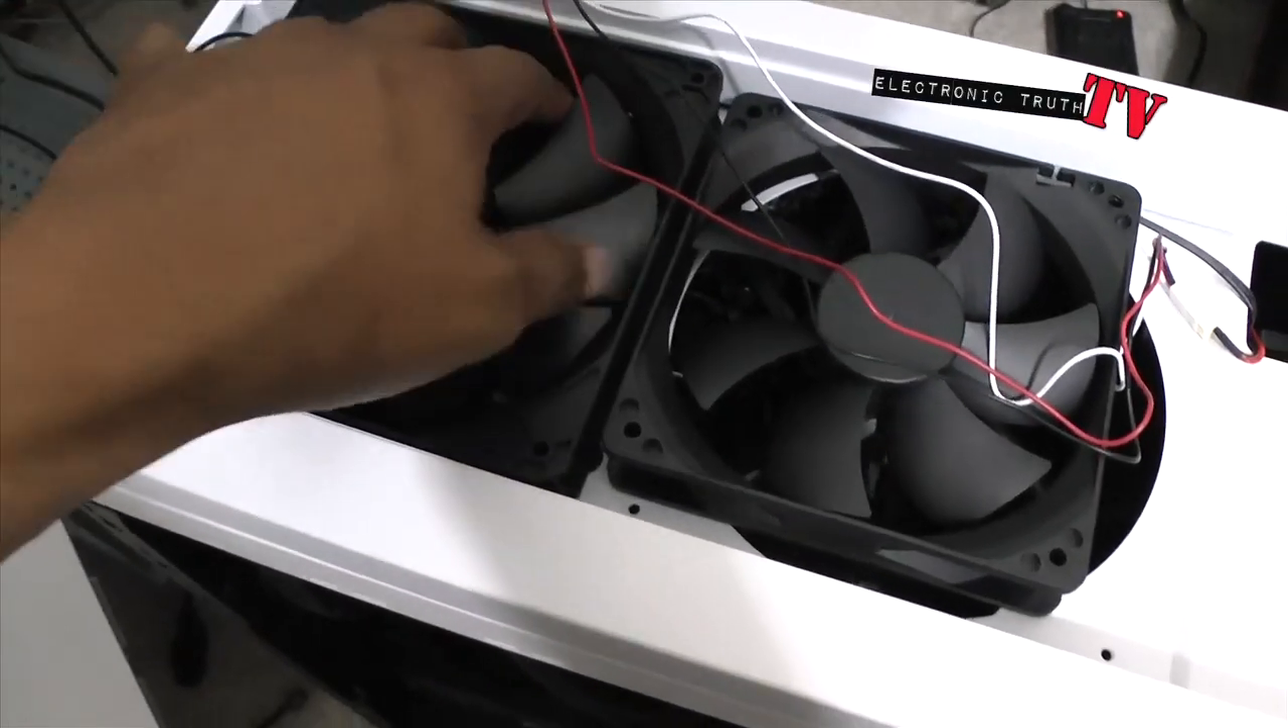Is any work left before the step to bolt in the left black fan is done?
Yes.